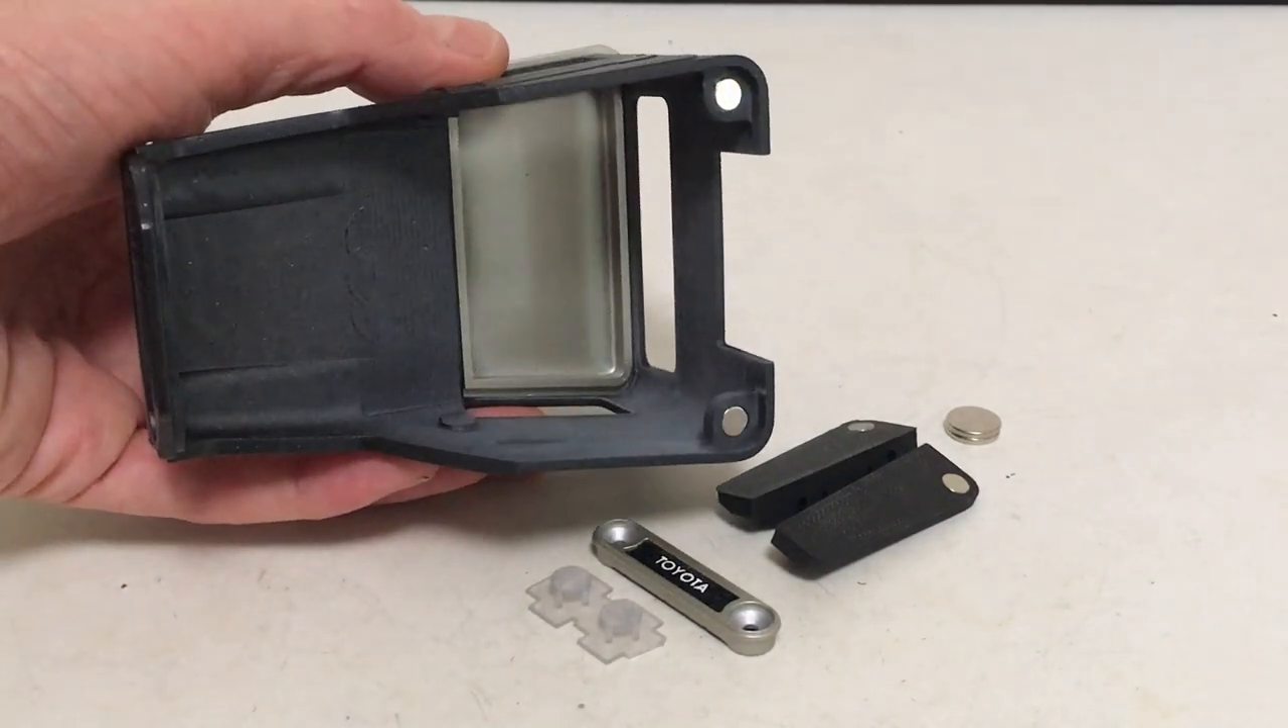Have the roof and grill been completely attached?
No.